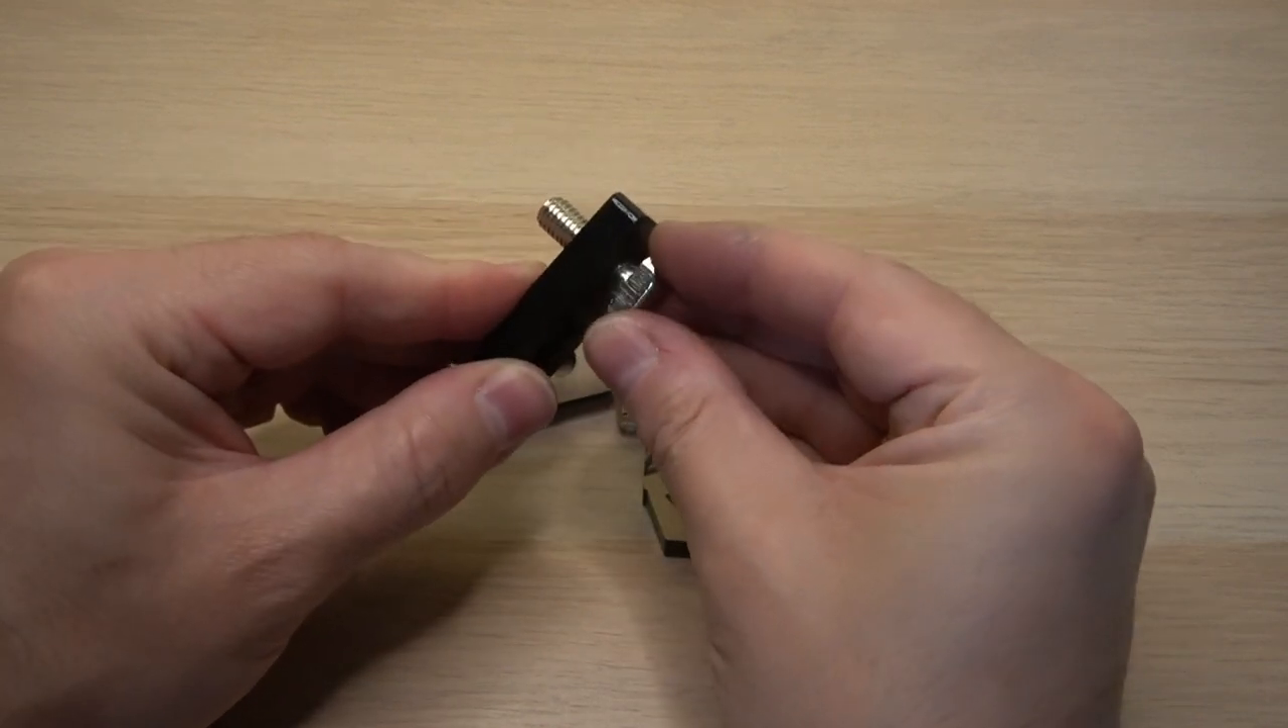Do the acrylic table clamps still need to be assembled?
Yes.